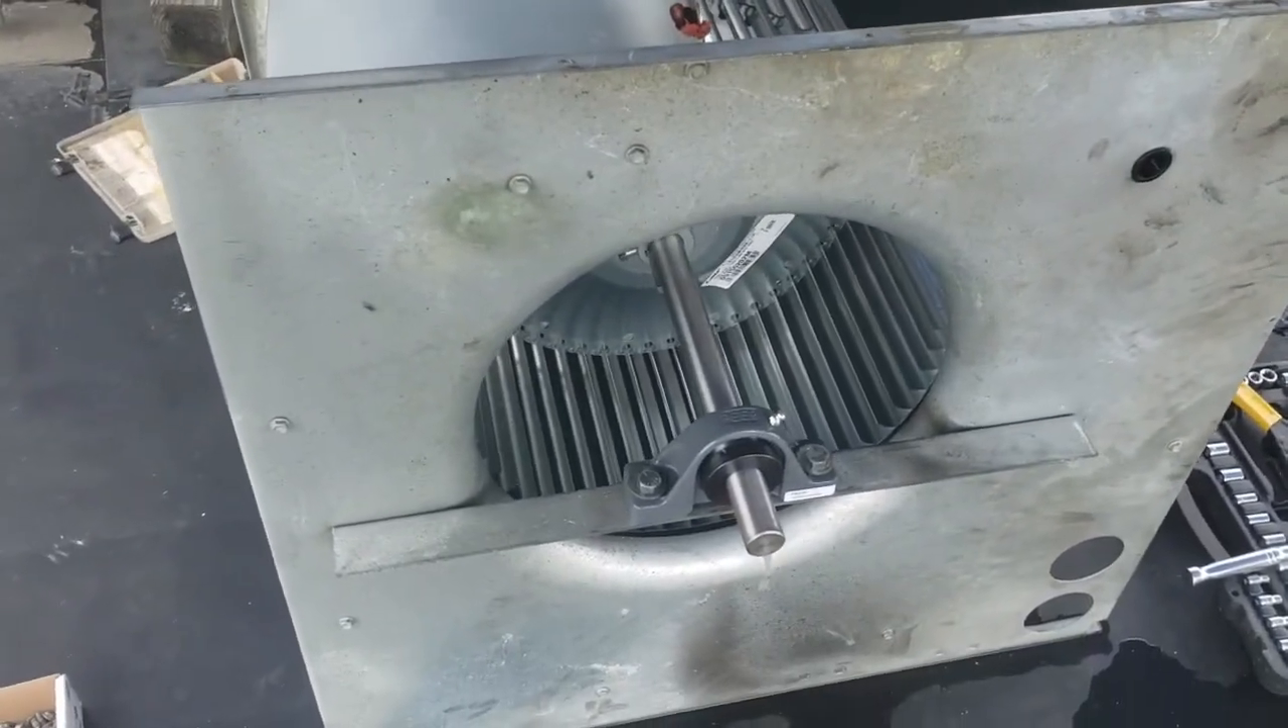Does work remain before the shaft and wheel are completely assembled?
No.